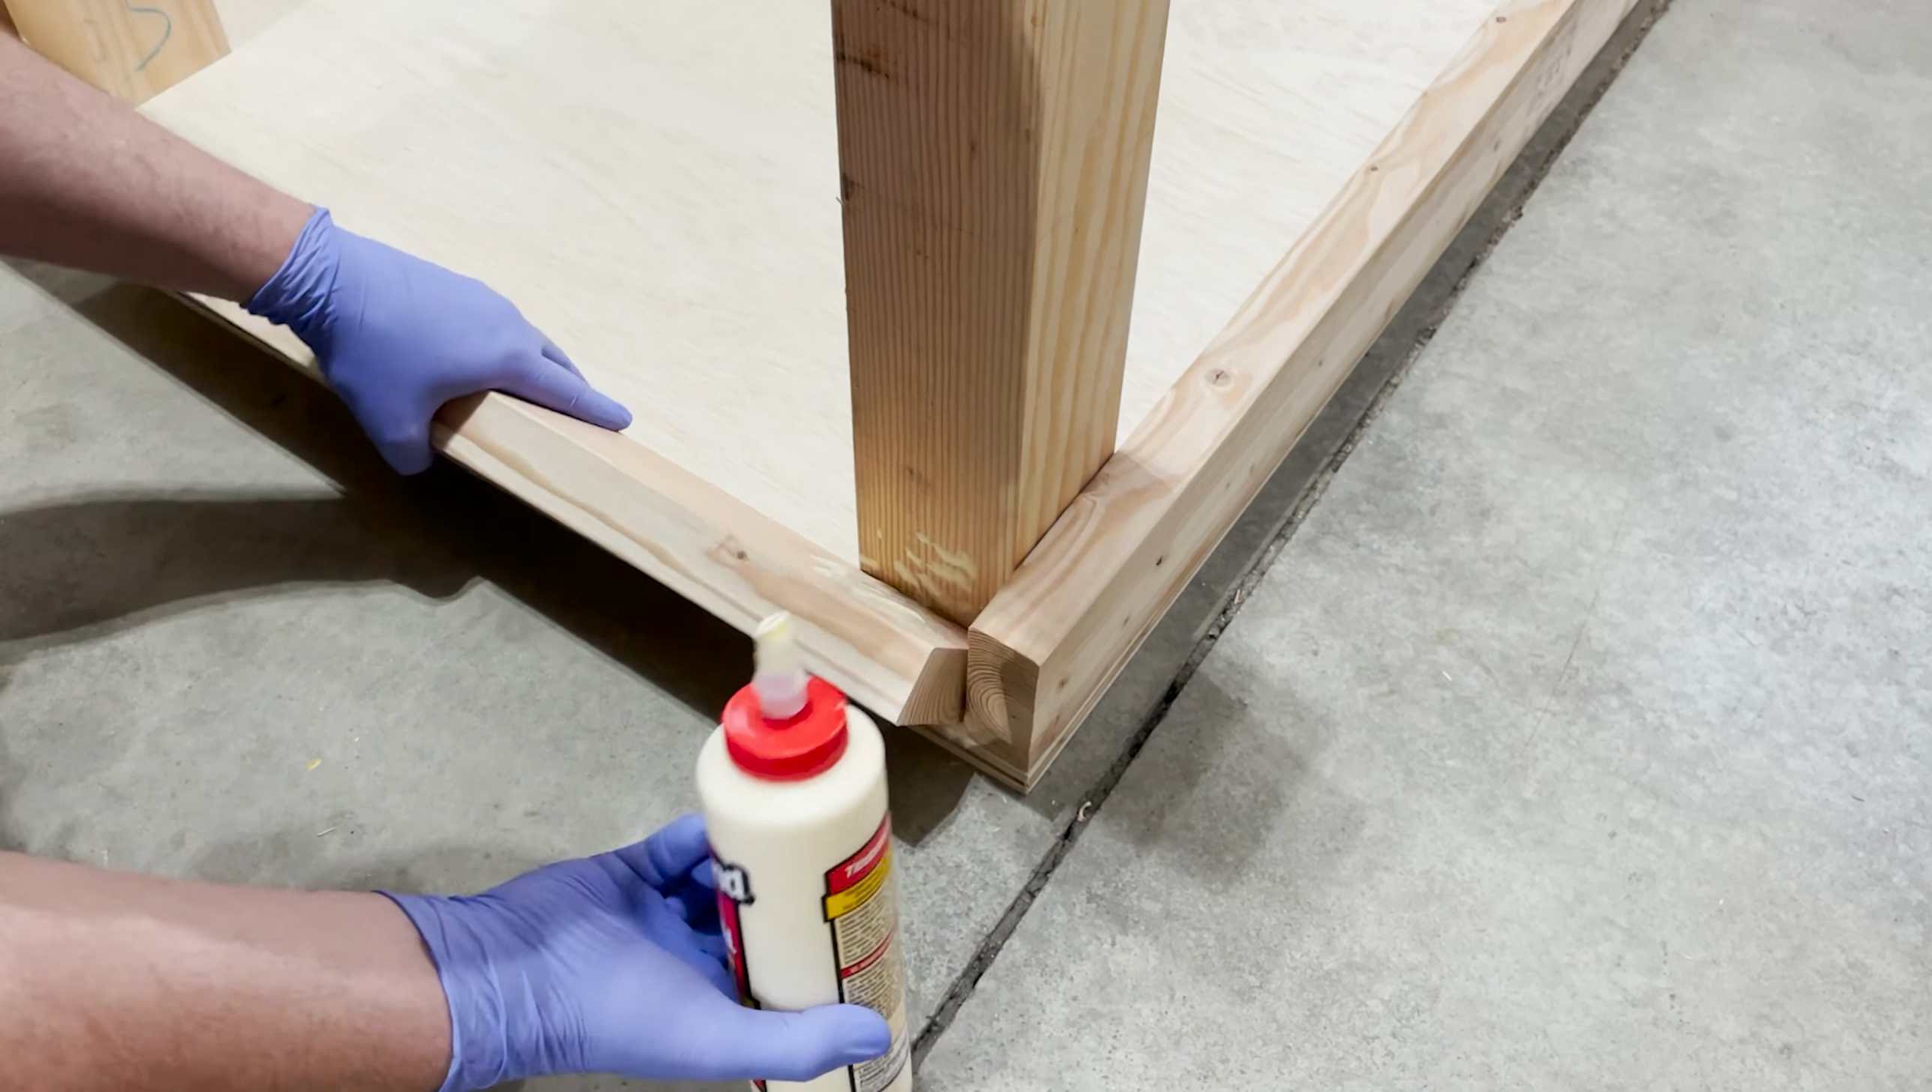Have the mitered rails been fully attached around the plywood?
No.